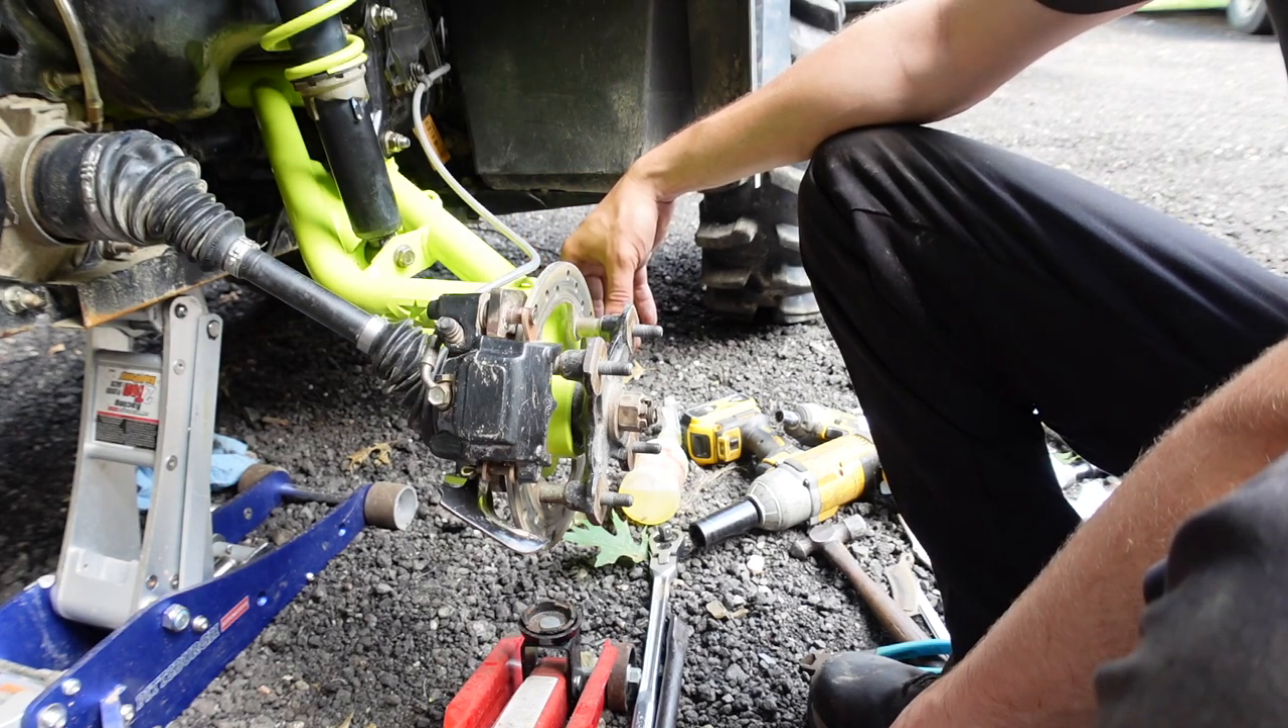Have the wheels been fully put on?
No.